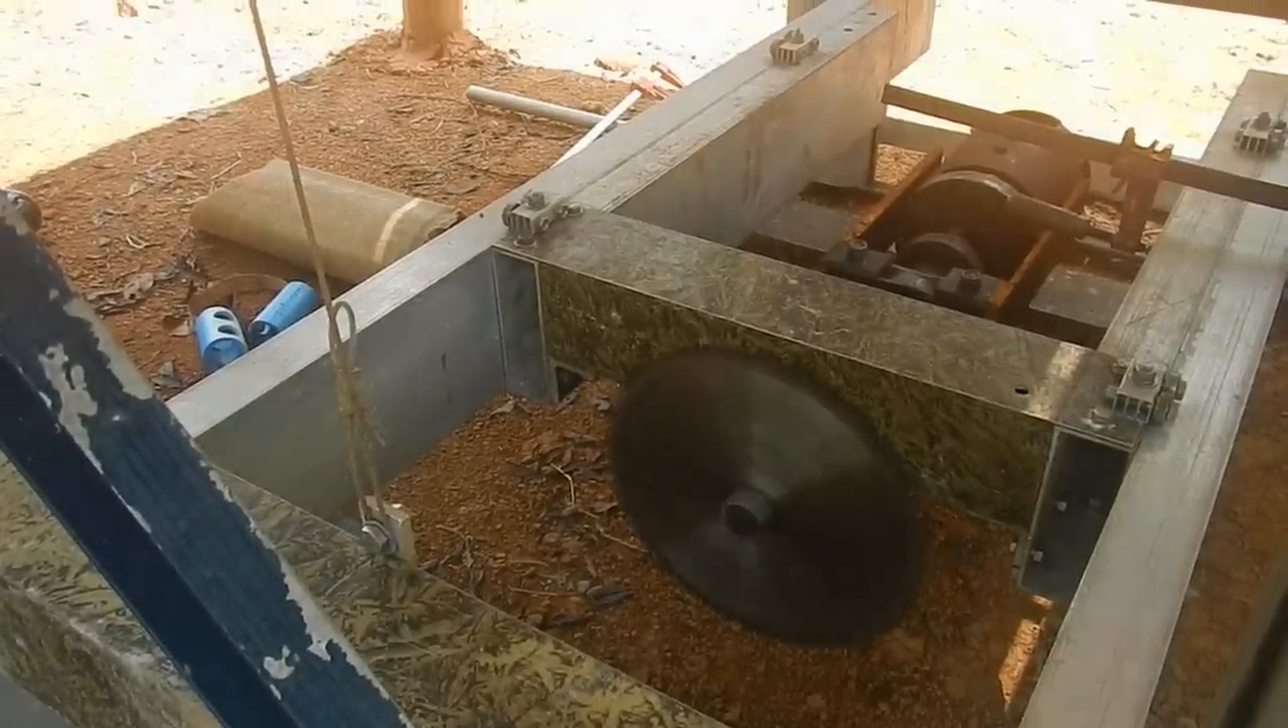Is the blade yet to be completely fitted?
No.